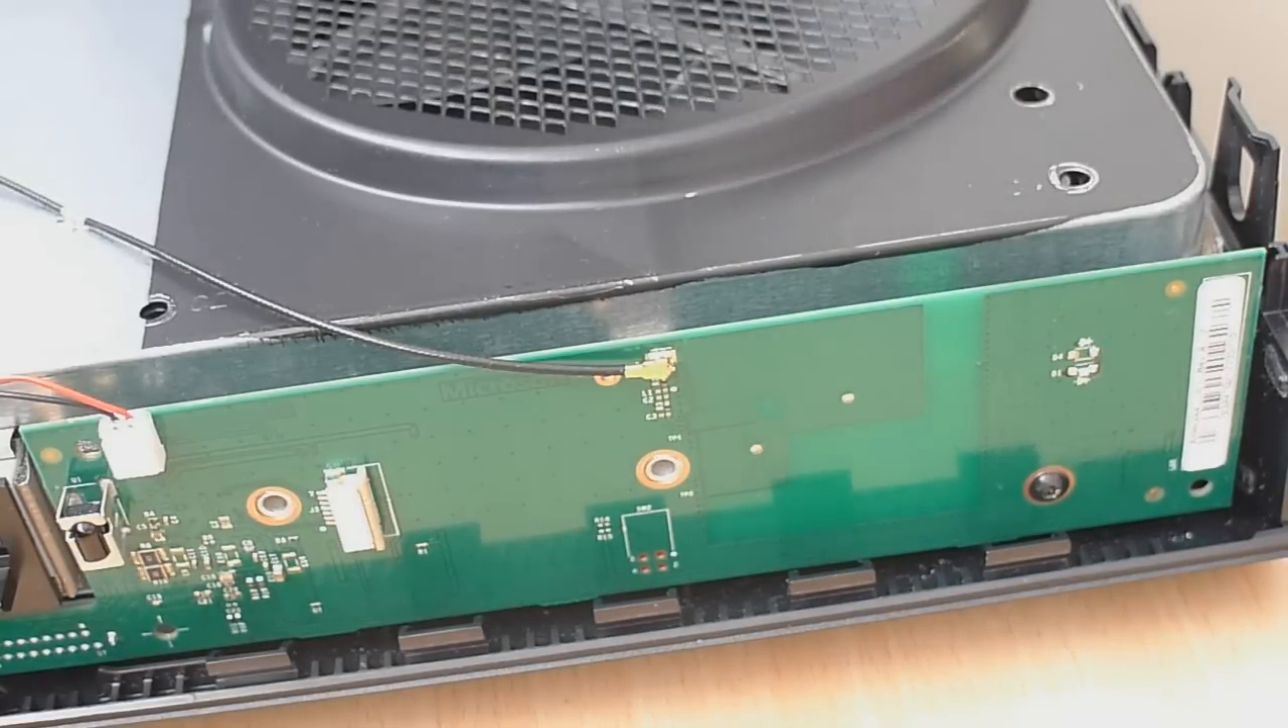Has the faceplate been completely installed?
No.